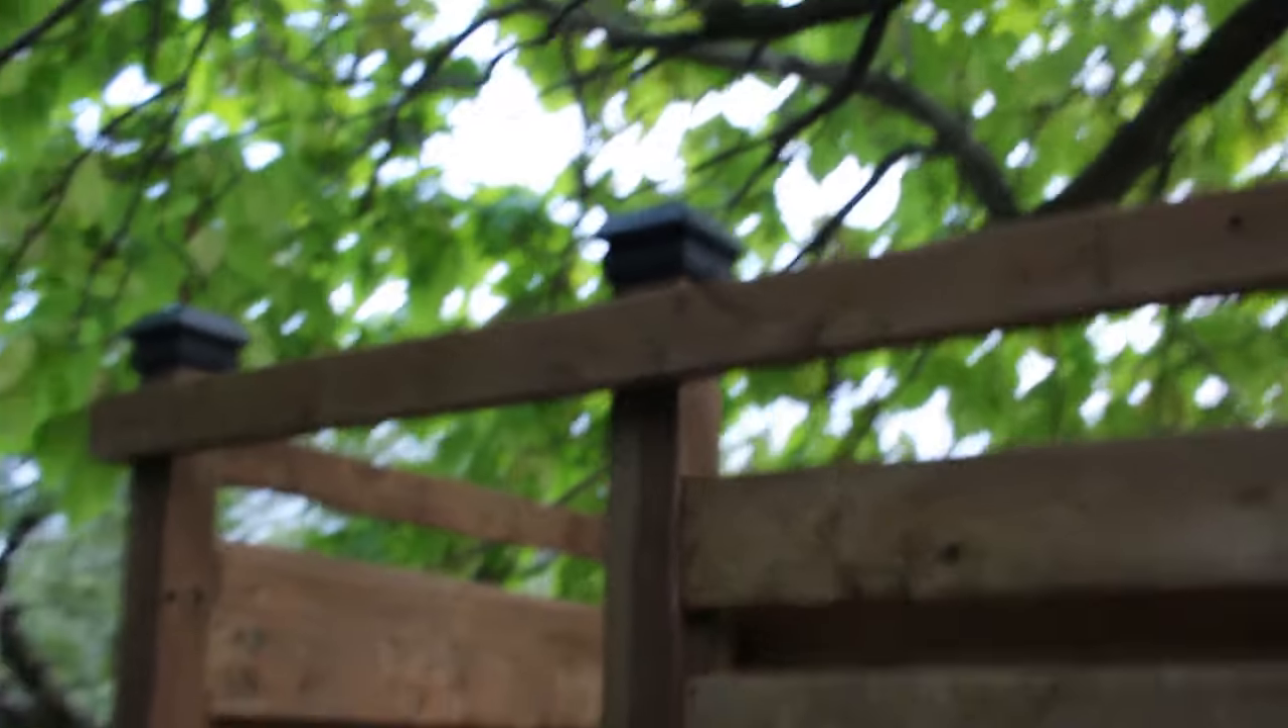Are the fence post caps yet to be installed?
No.